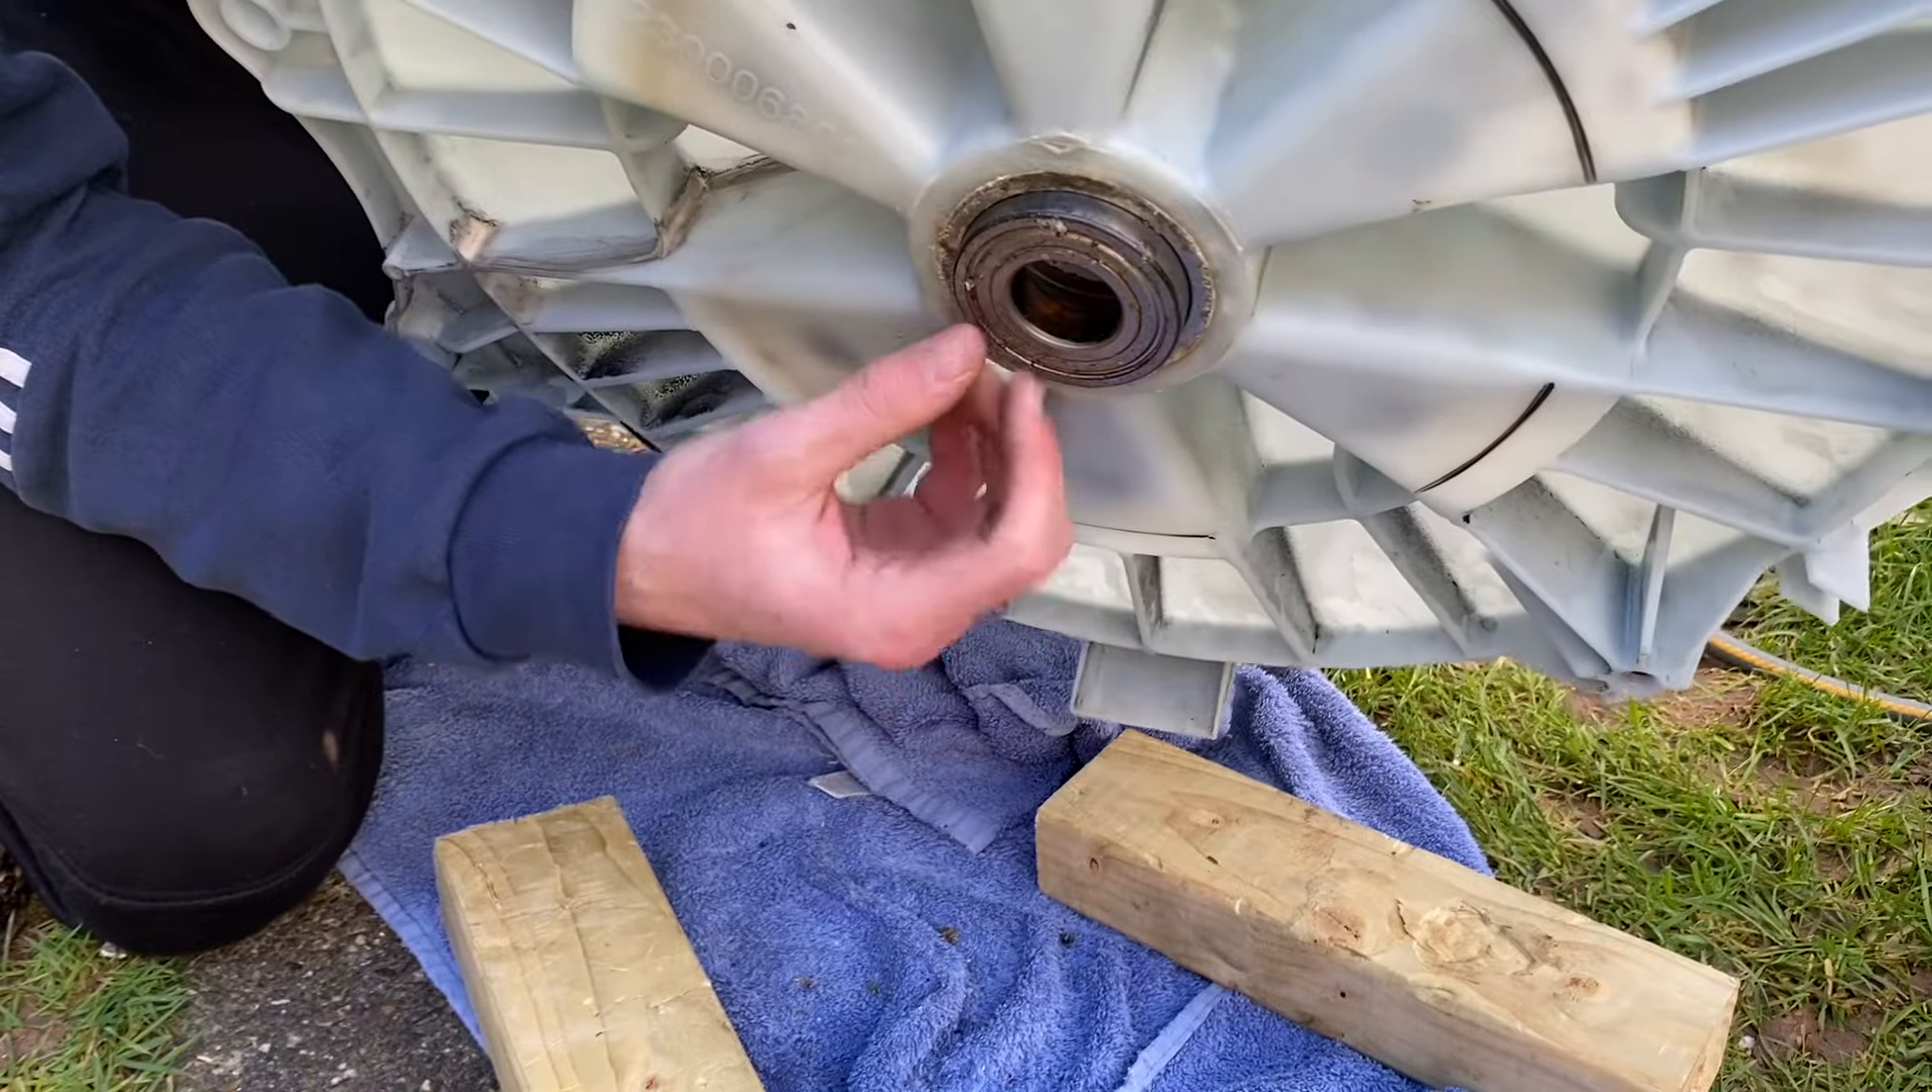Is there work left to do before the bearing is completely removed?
Yes.